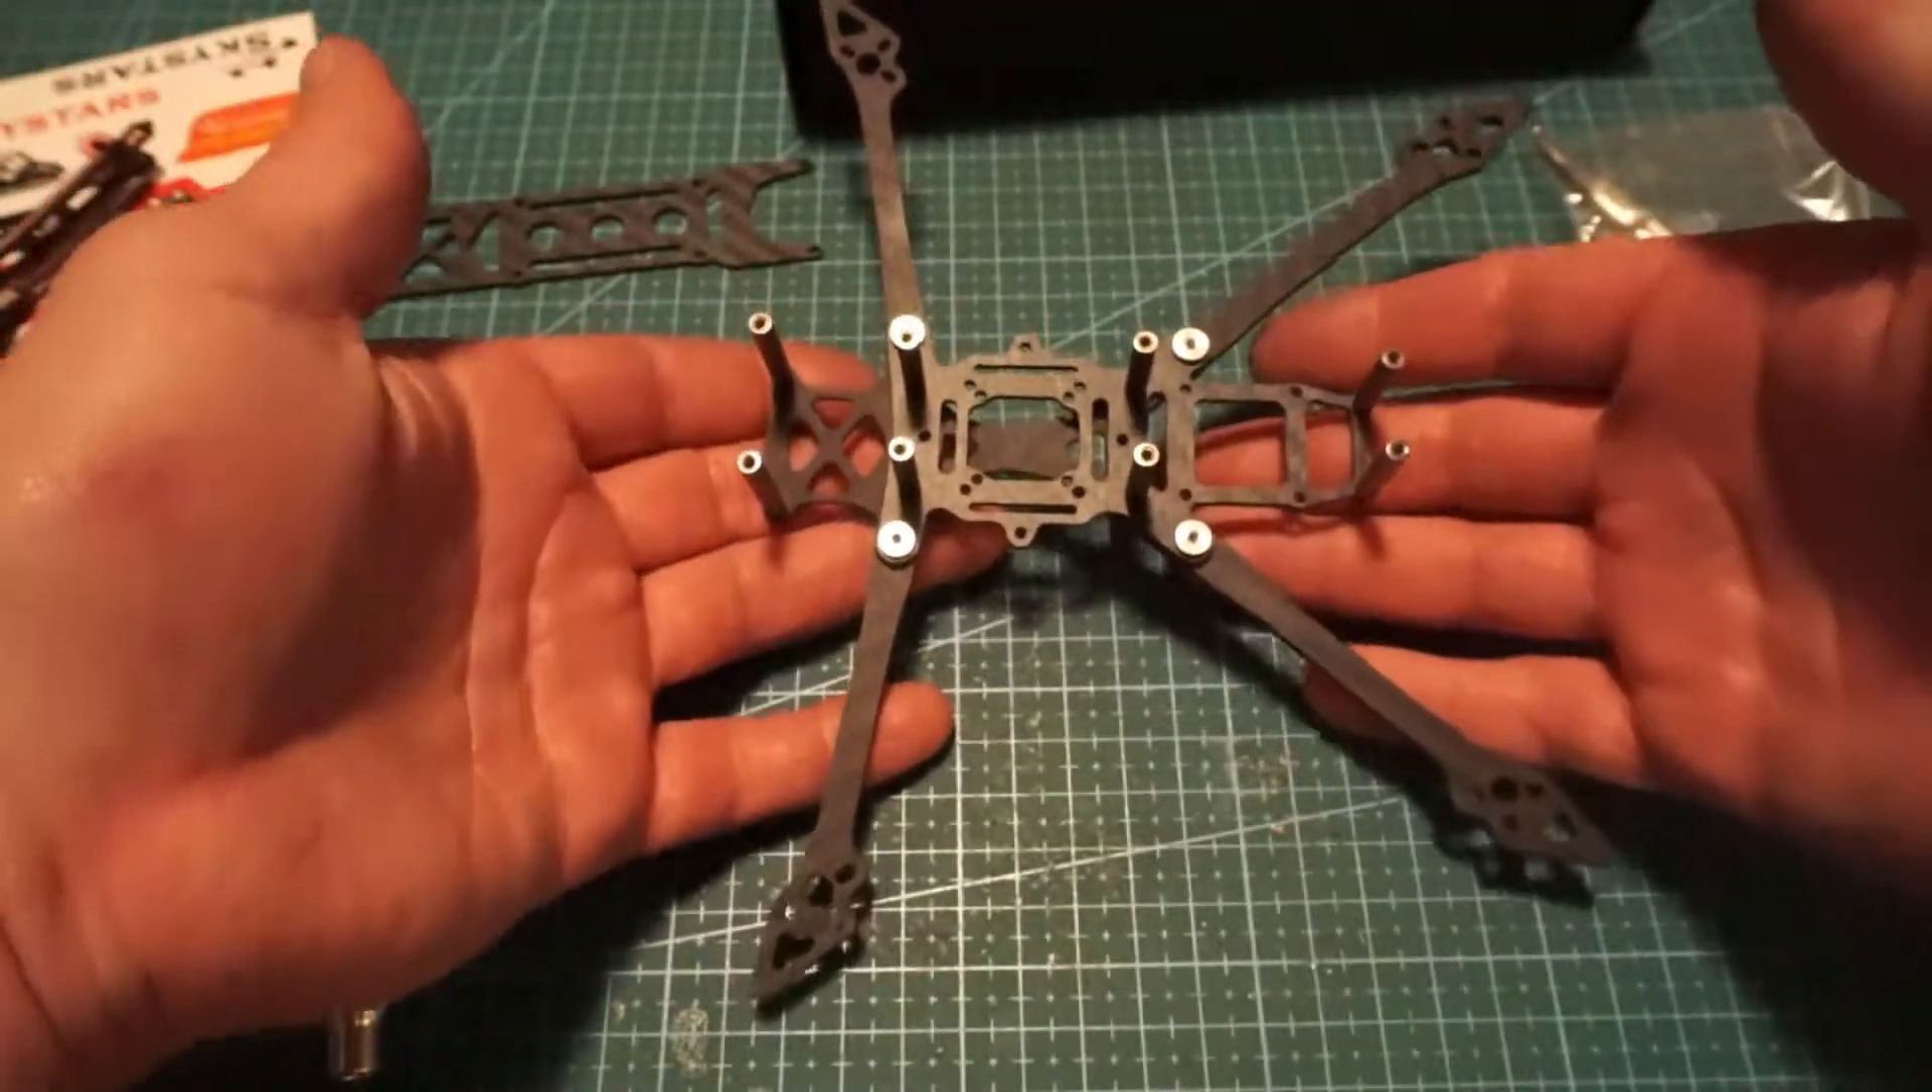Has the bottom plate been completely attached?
Yes.